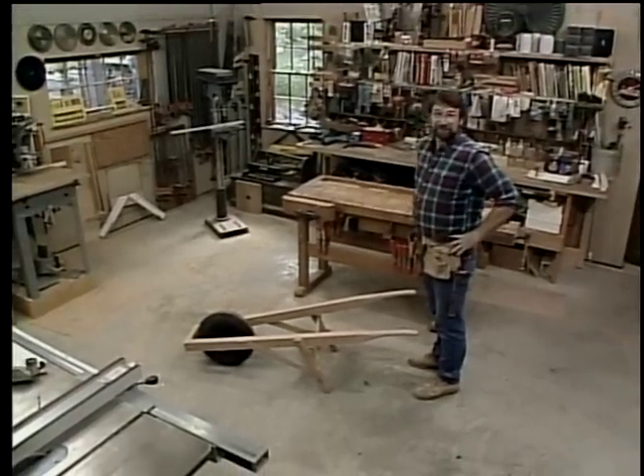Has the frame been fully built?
Yes.